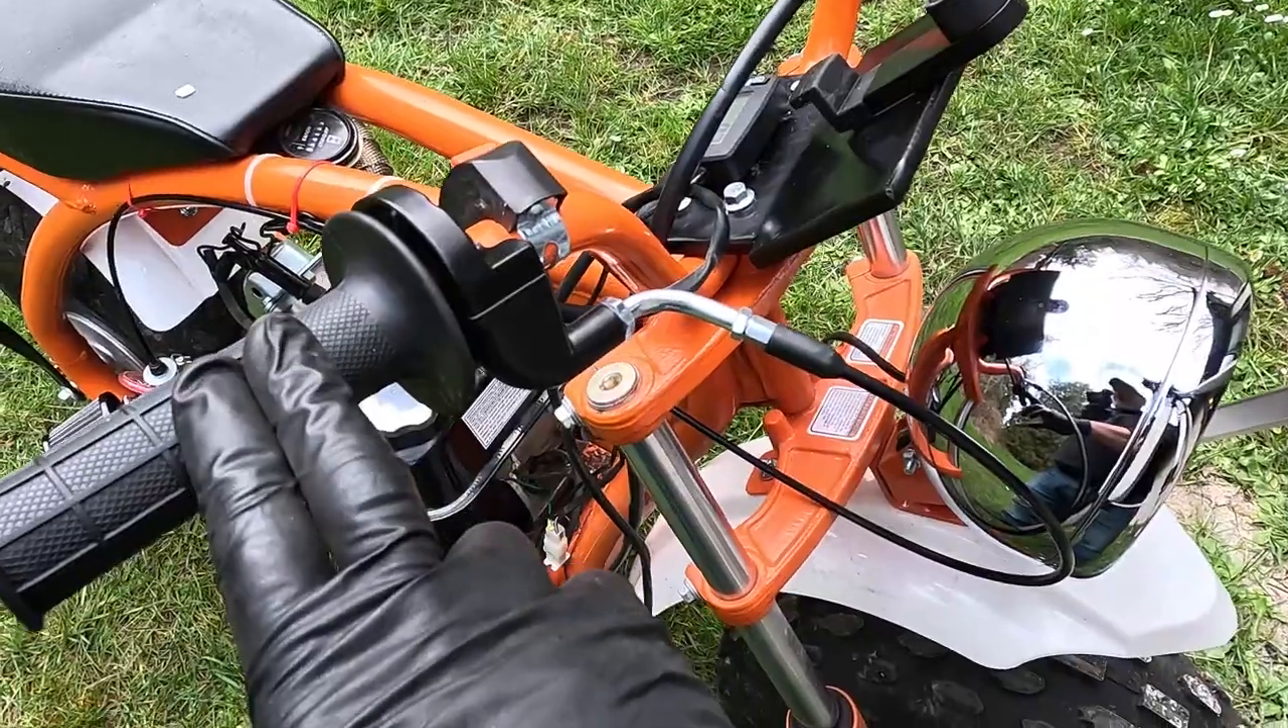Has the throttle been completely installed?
Yes.